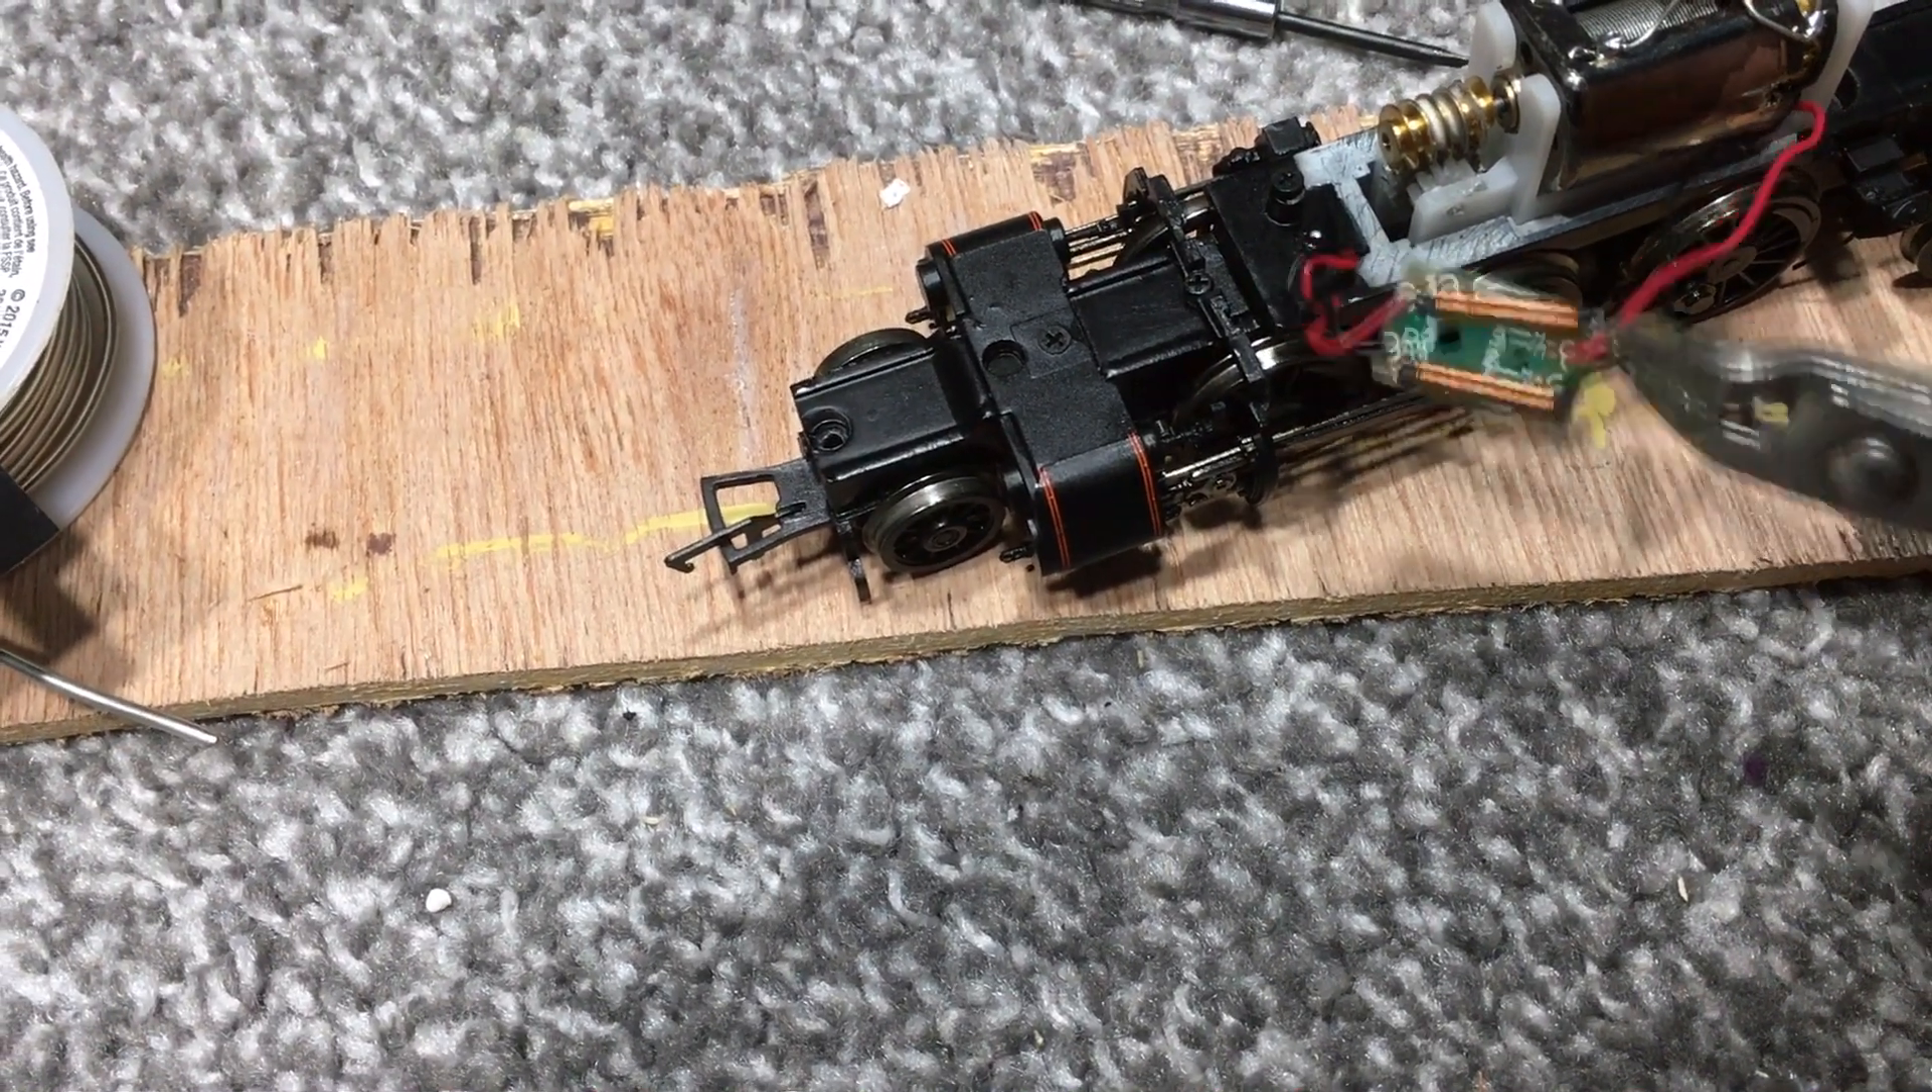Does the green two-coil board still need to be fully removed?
Yes.